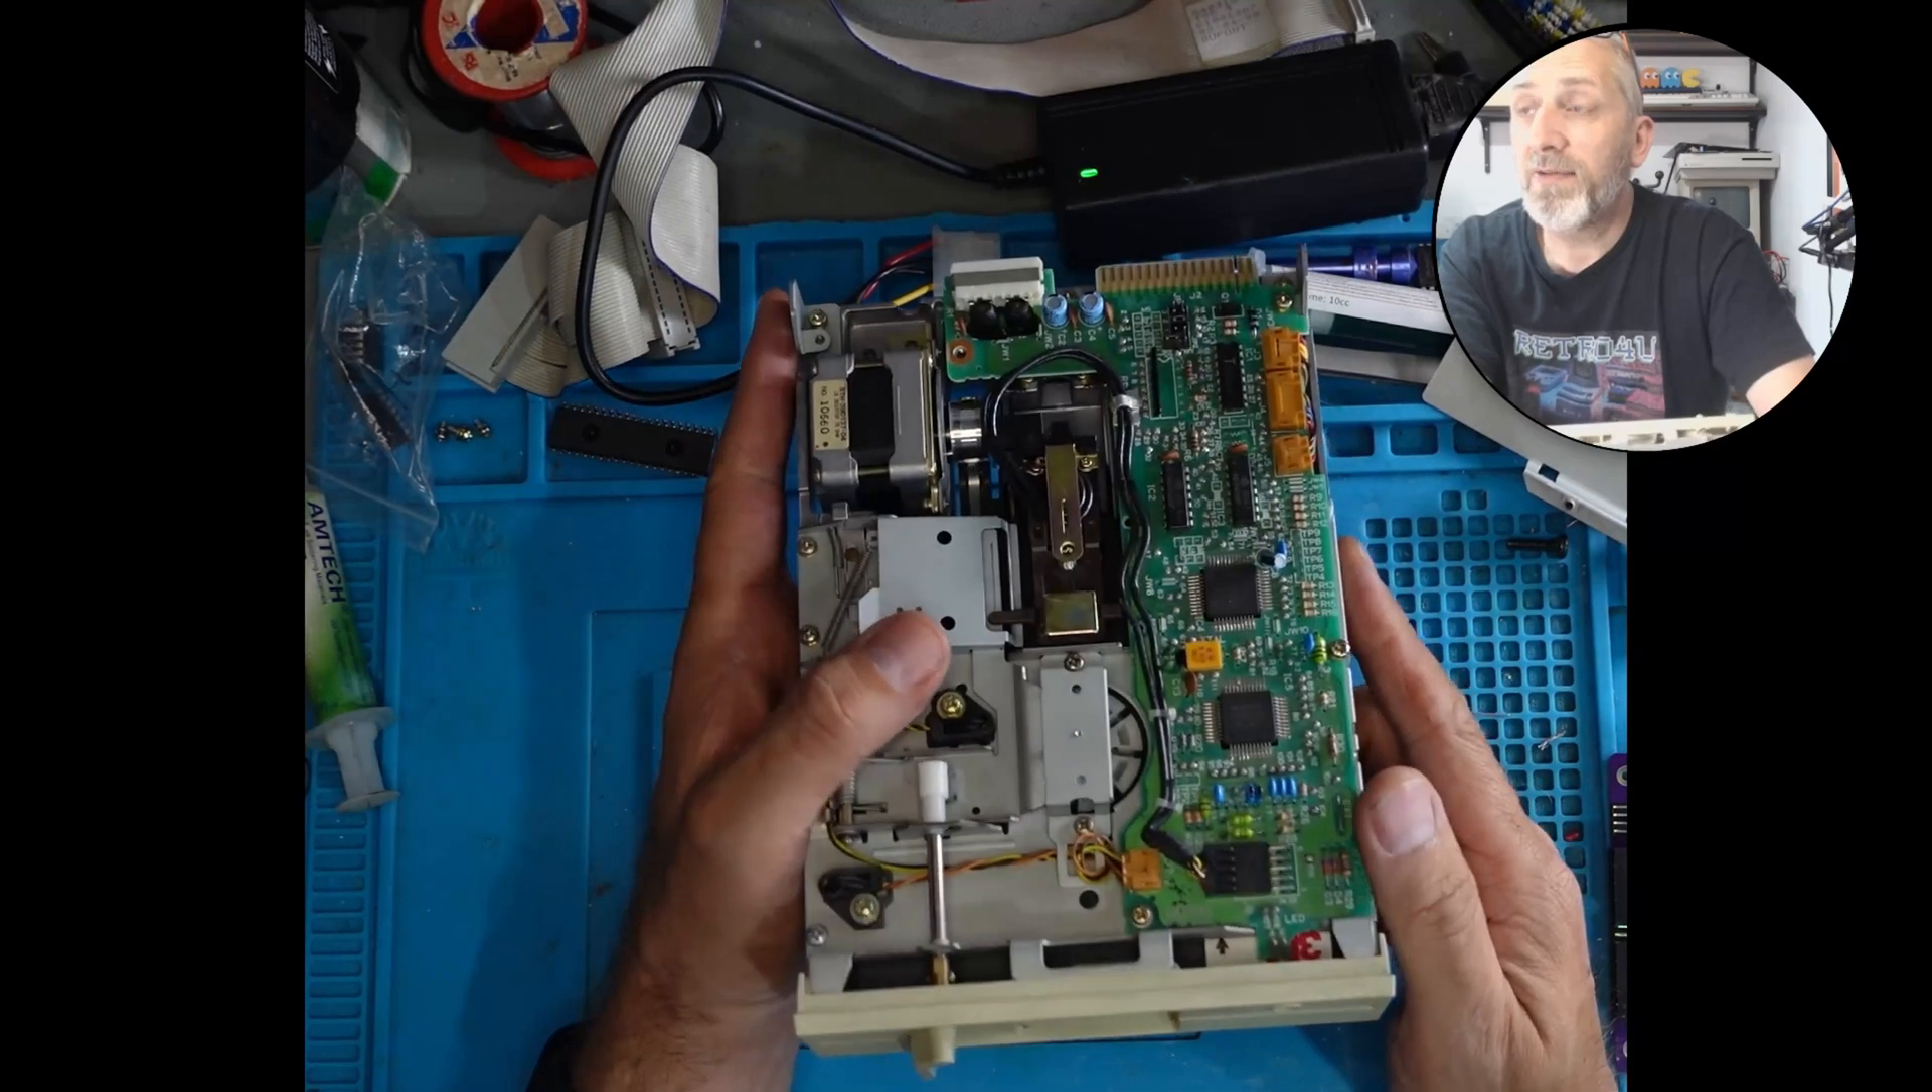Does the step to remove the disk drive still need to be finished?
No.